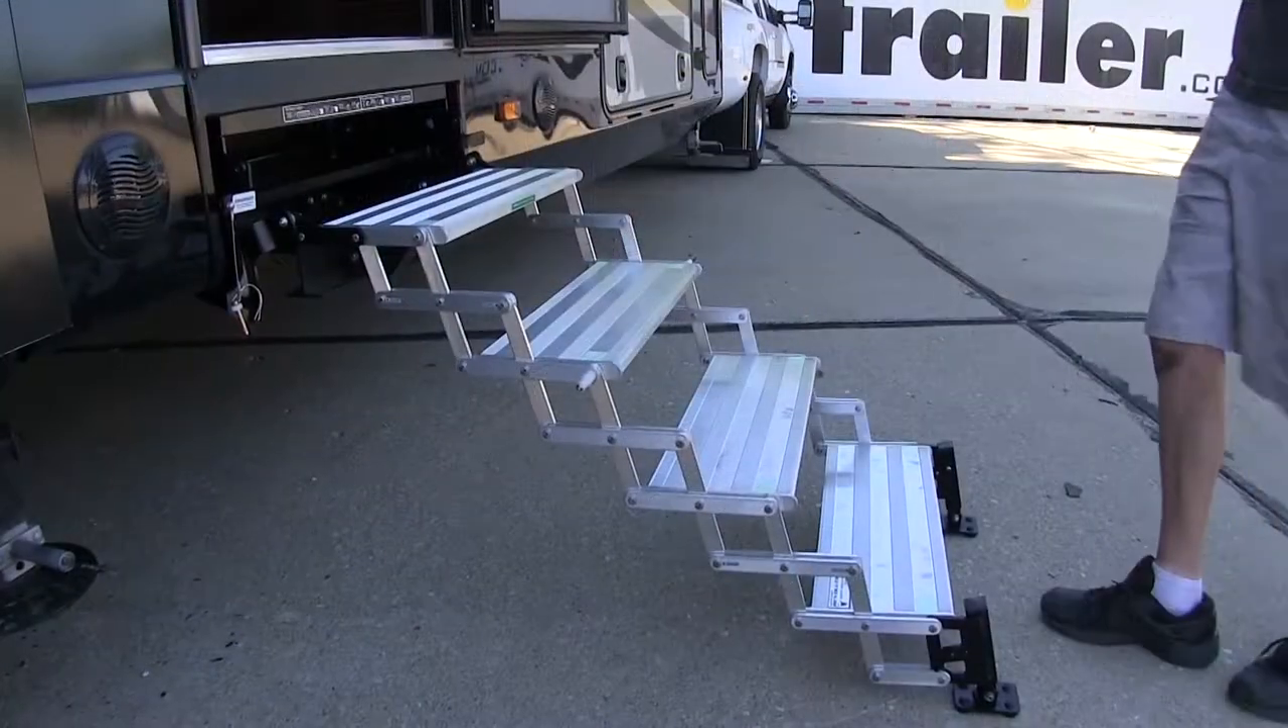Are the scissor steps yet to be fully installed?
No.